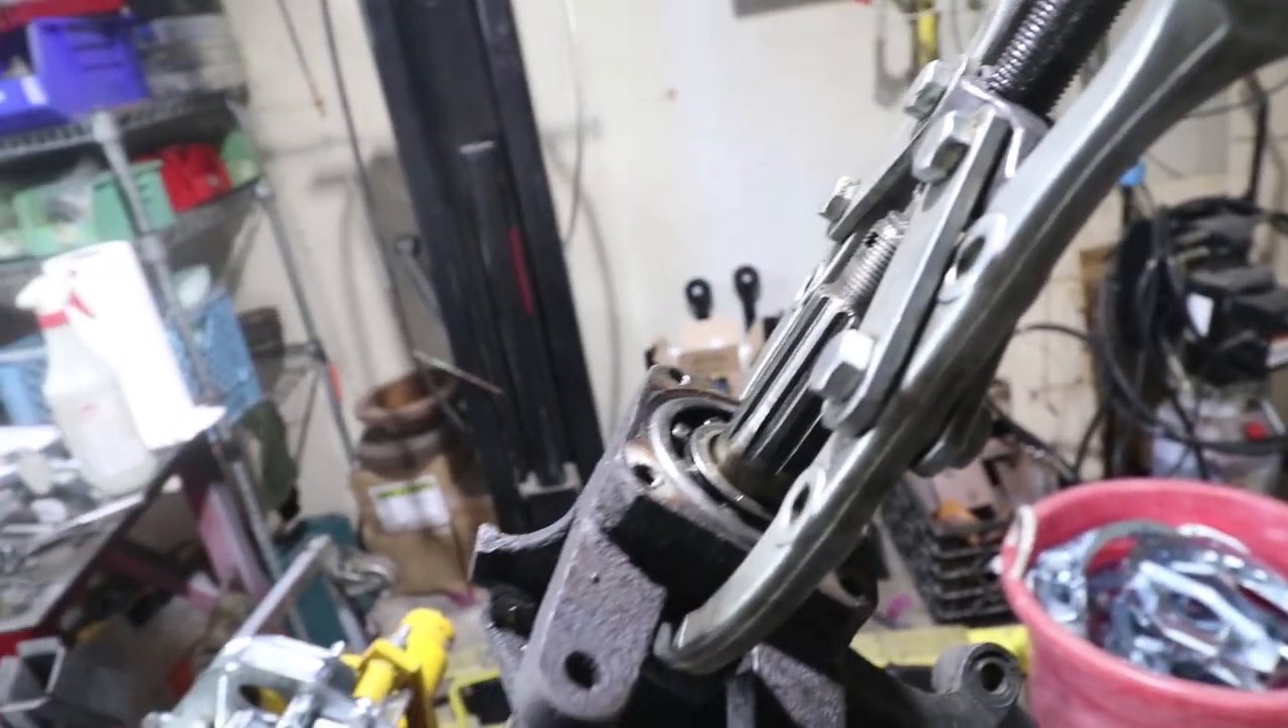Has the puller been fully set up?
Yes.